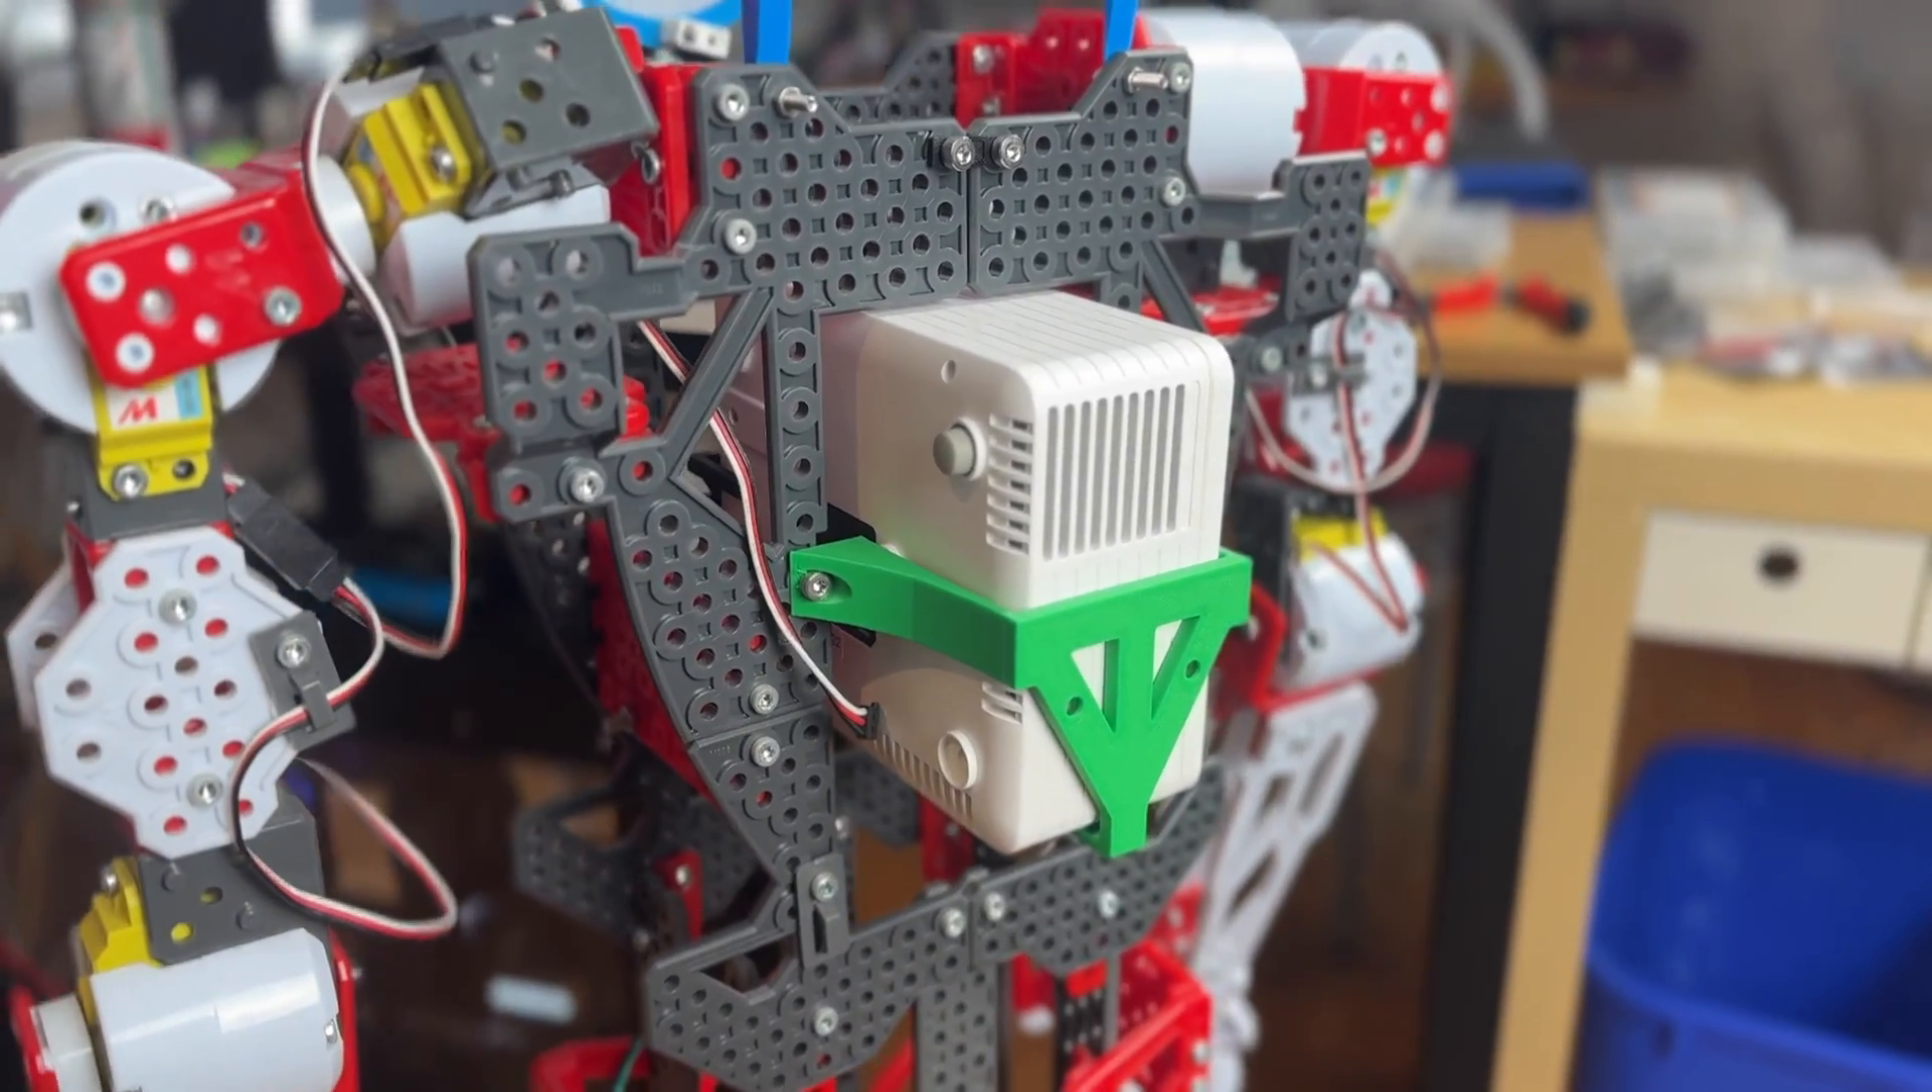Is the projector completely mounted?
Yes.